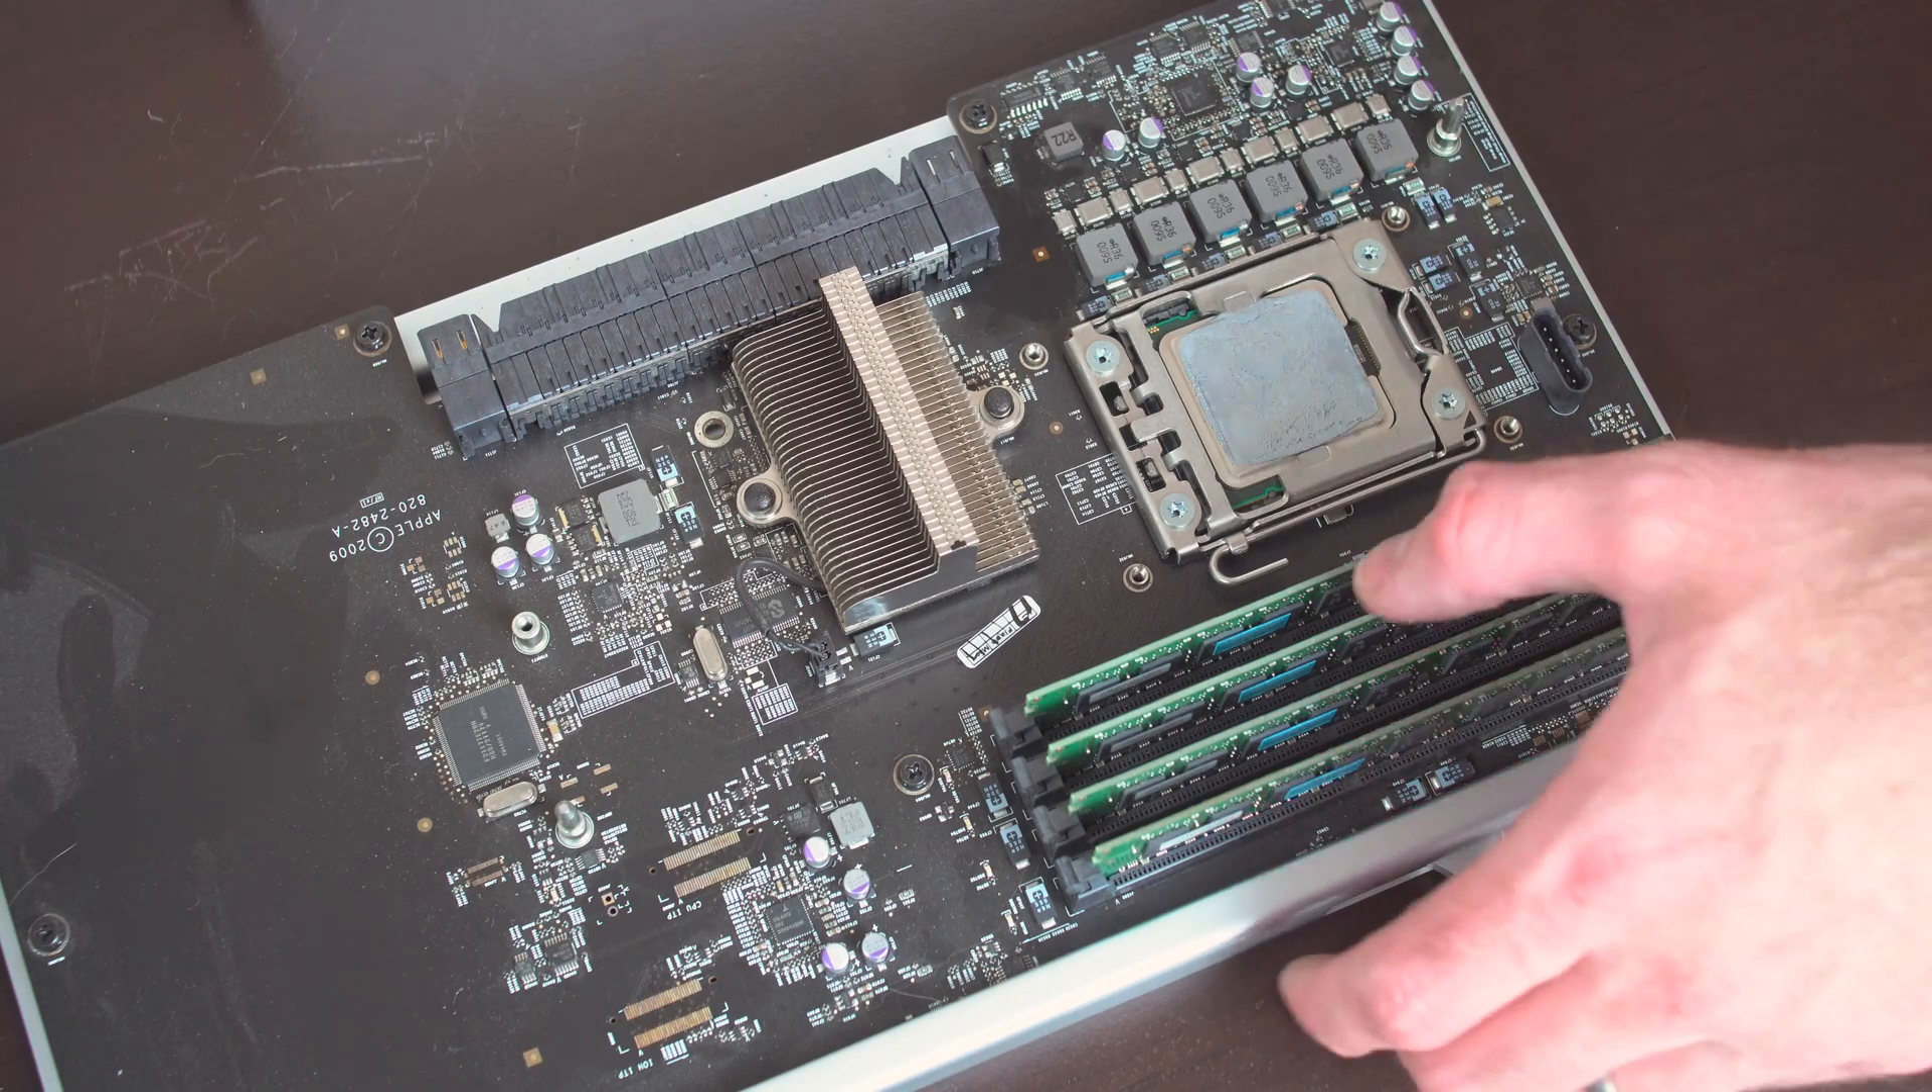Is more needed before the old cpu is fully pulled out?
Yes.